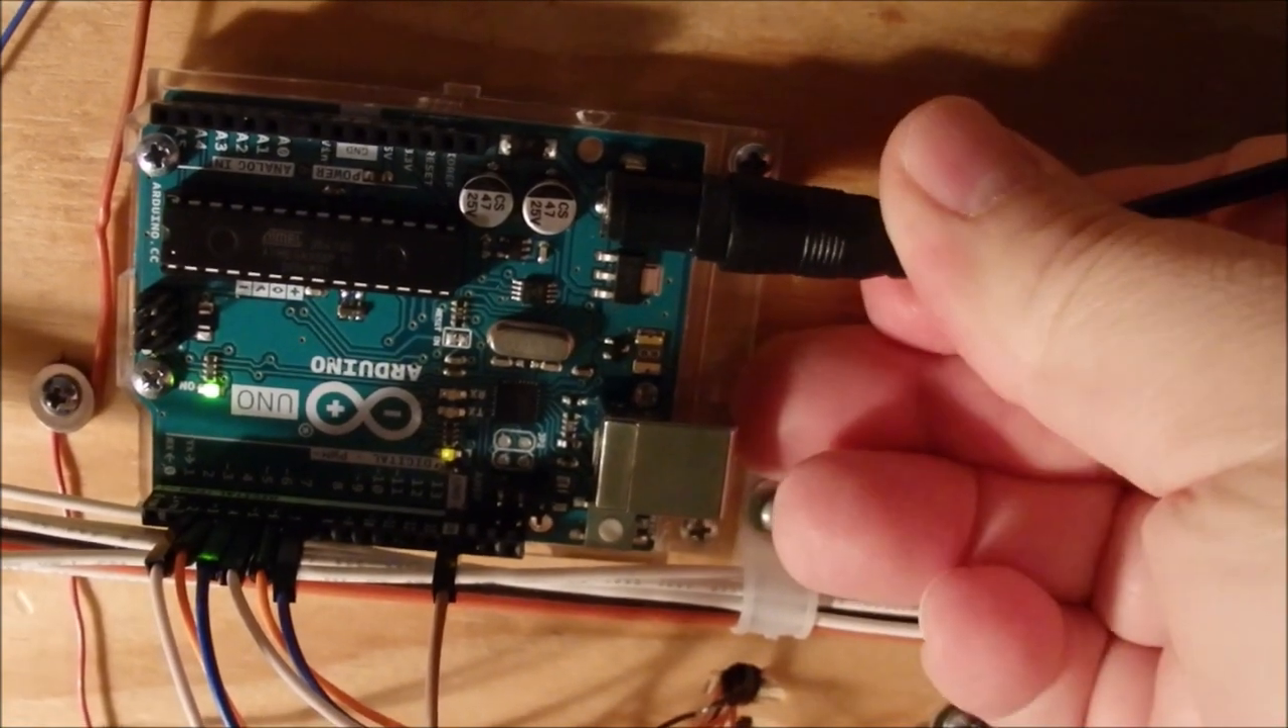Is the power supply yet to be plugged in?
No.